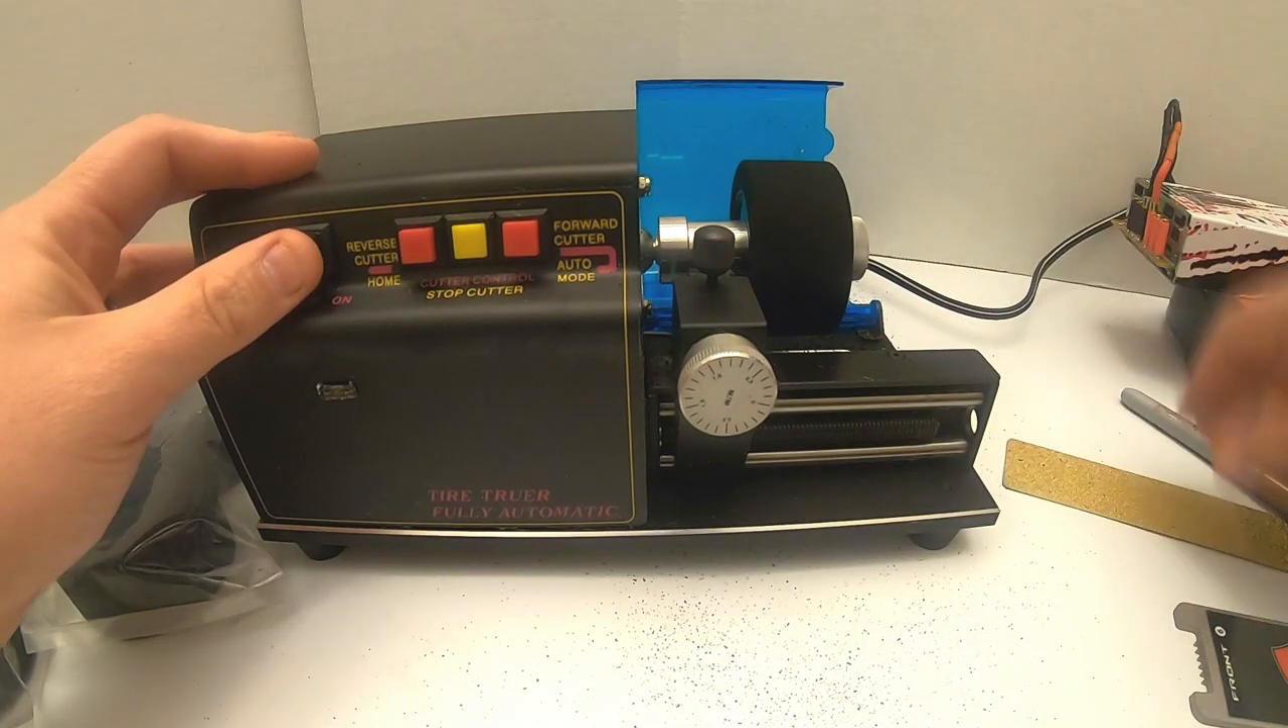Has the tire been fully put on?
Yes.